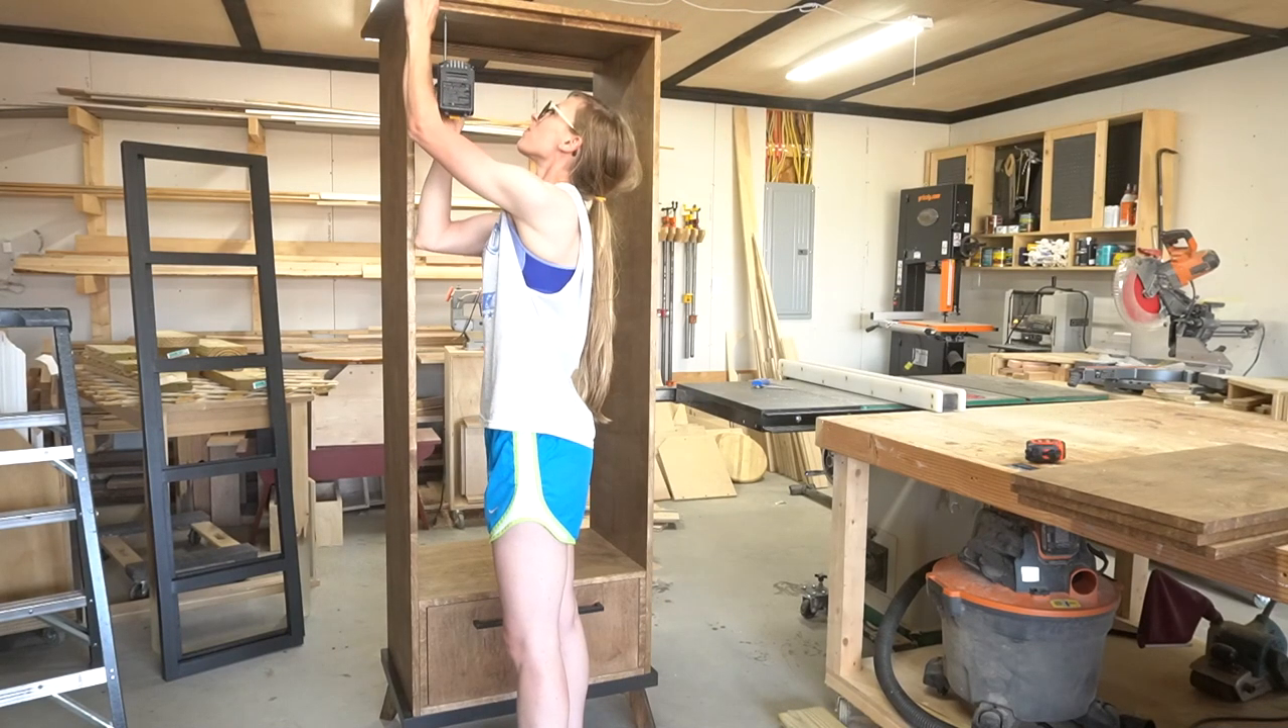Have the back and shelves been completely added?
No.